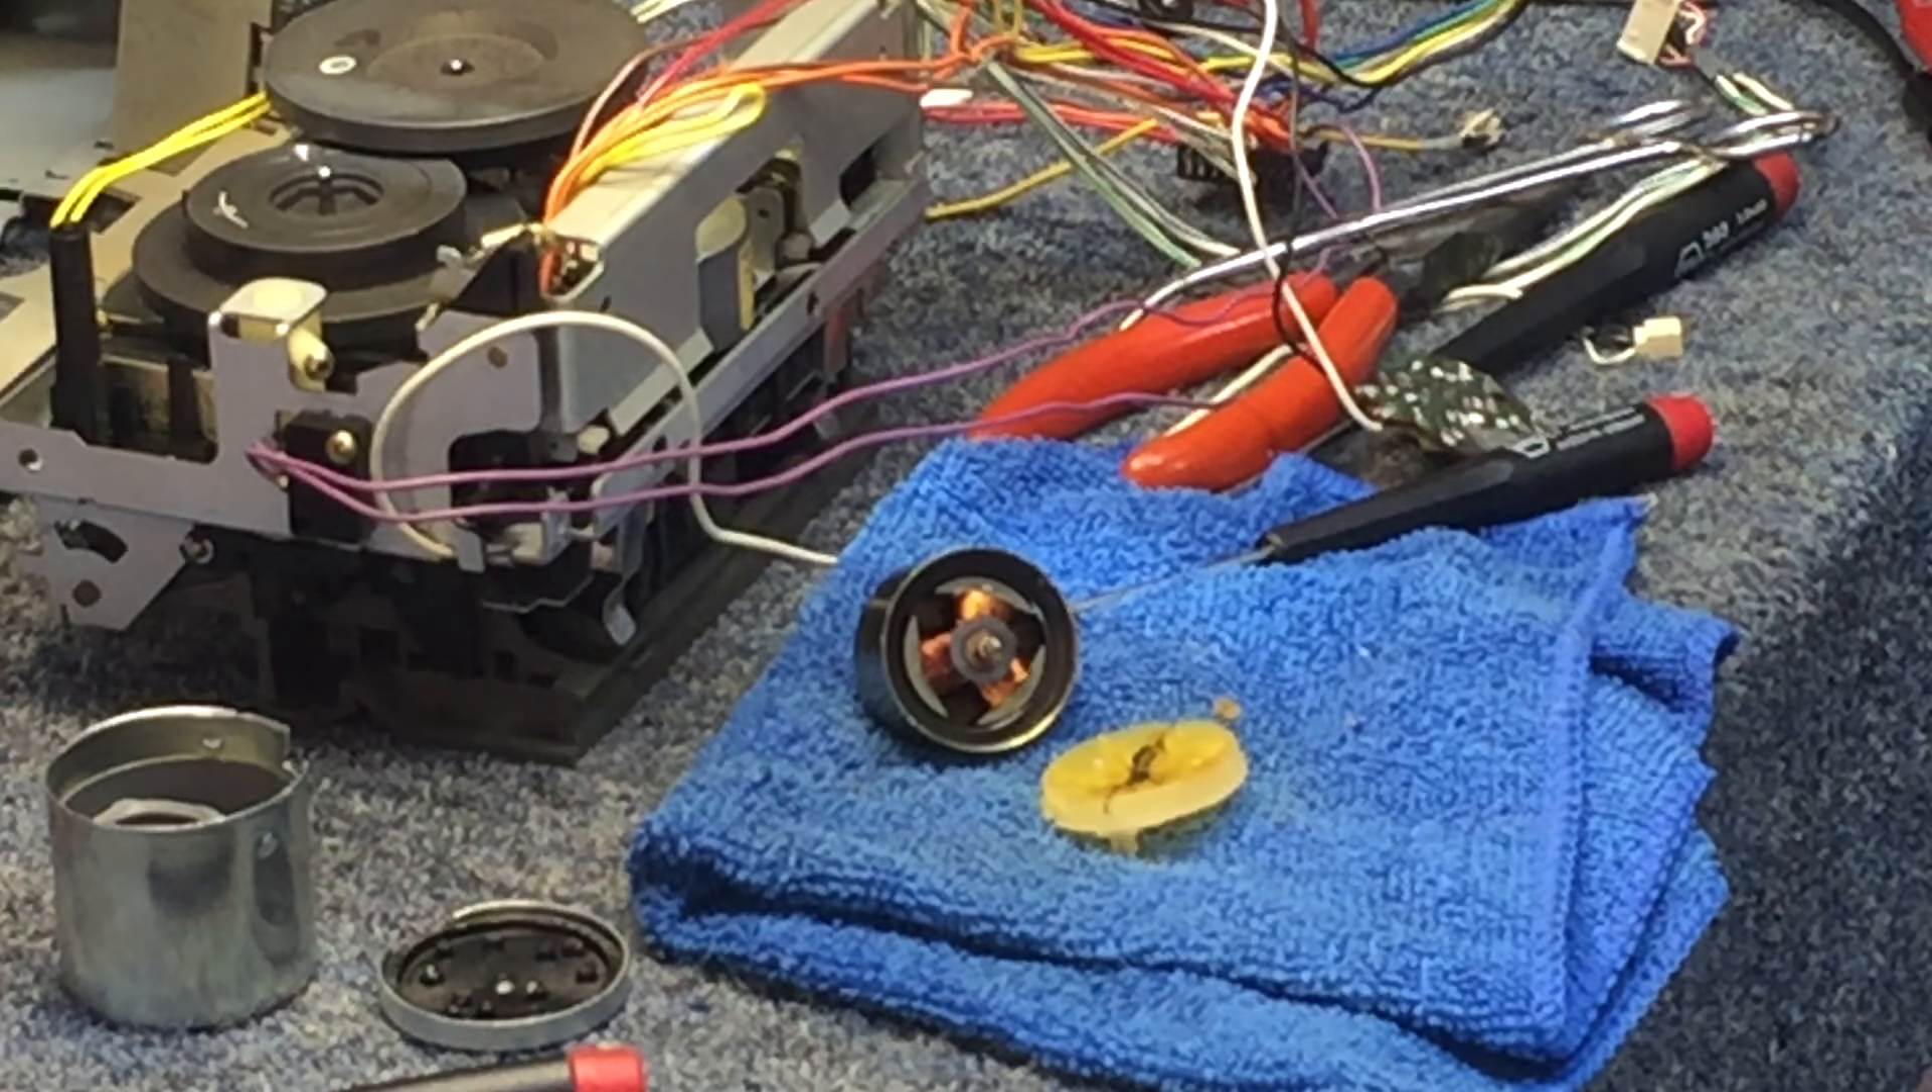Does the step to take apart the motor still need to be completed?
No.